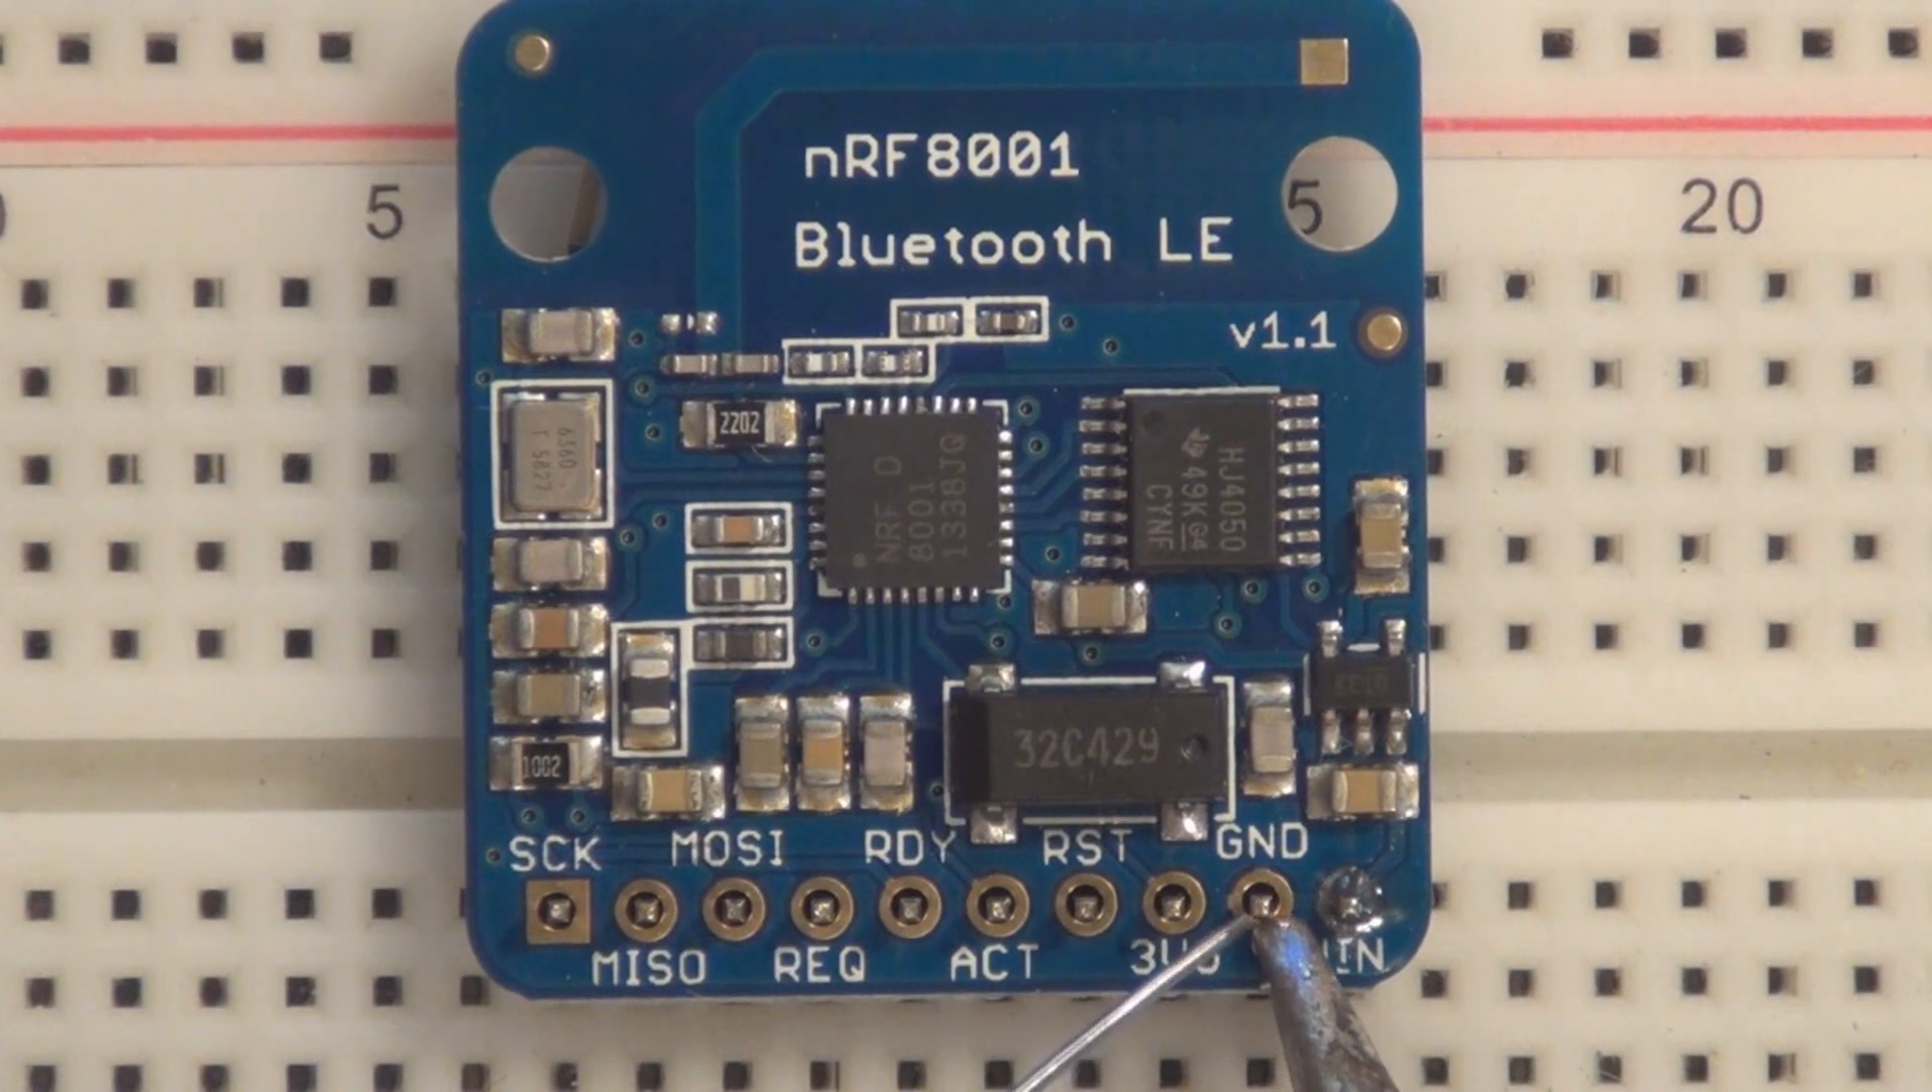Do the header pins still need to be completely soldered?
Yes.